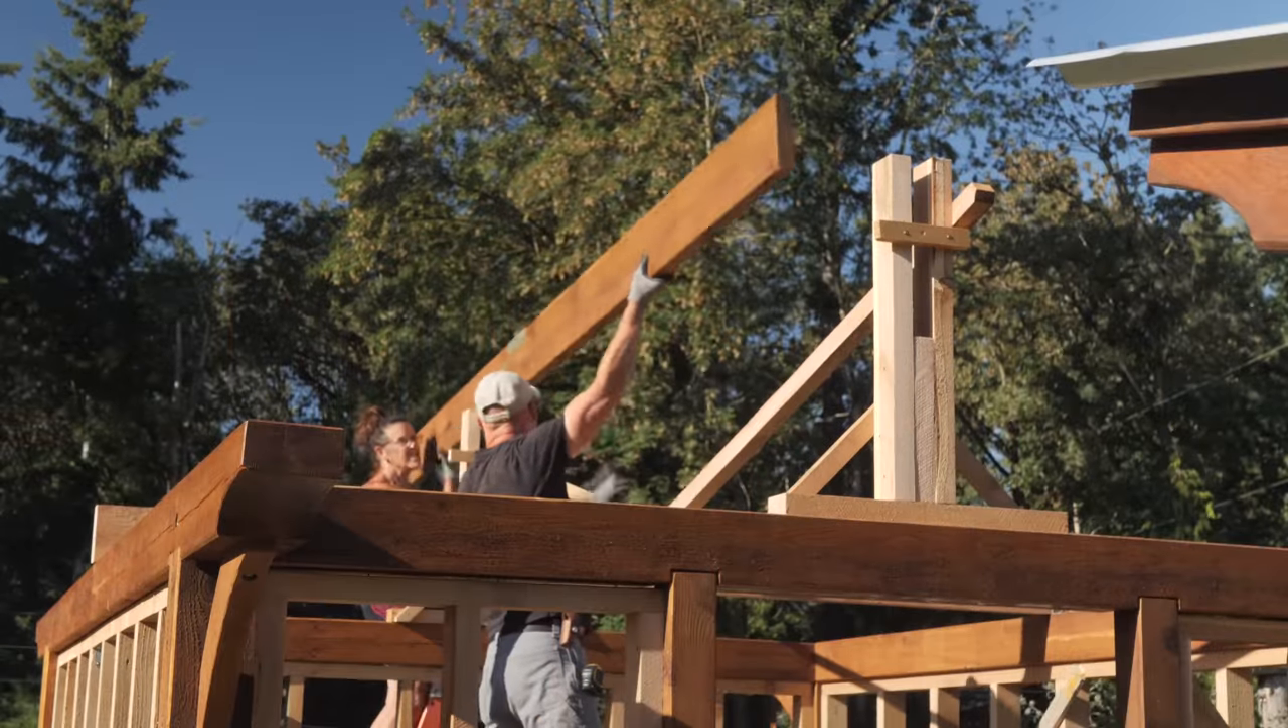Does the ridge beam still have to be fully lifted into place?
Yes.